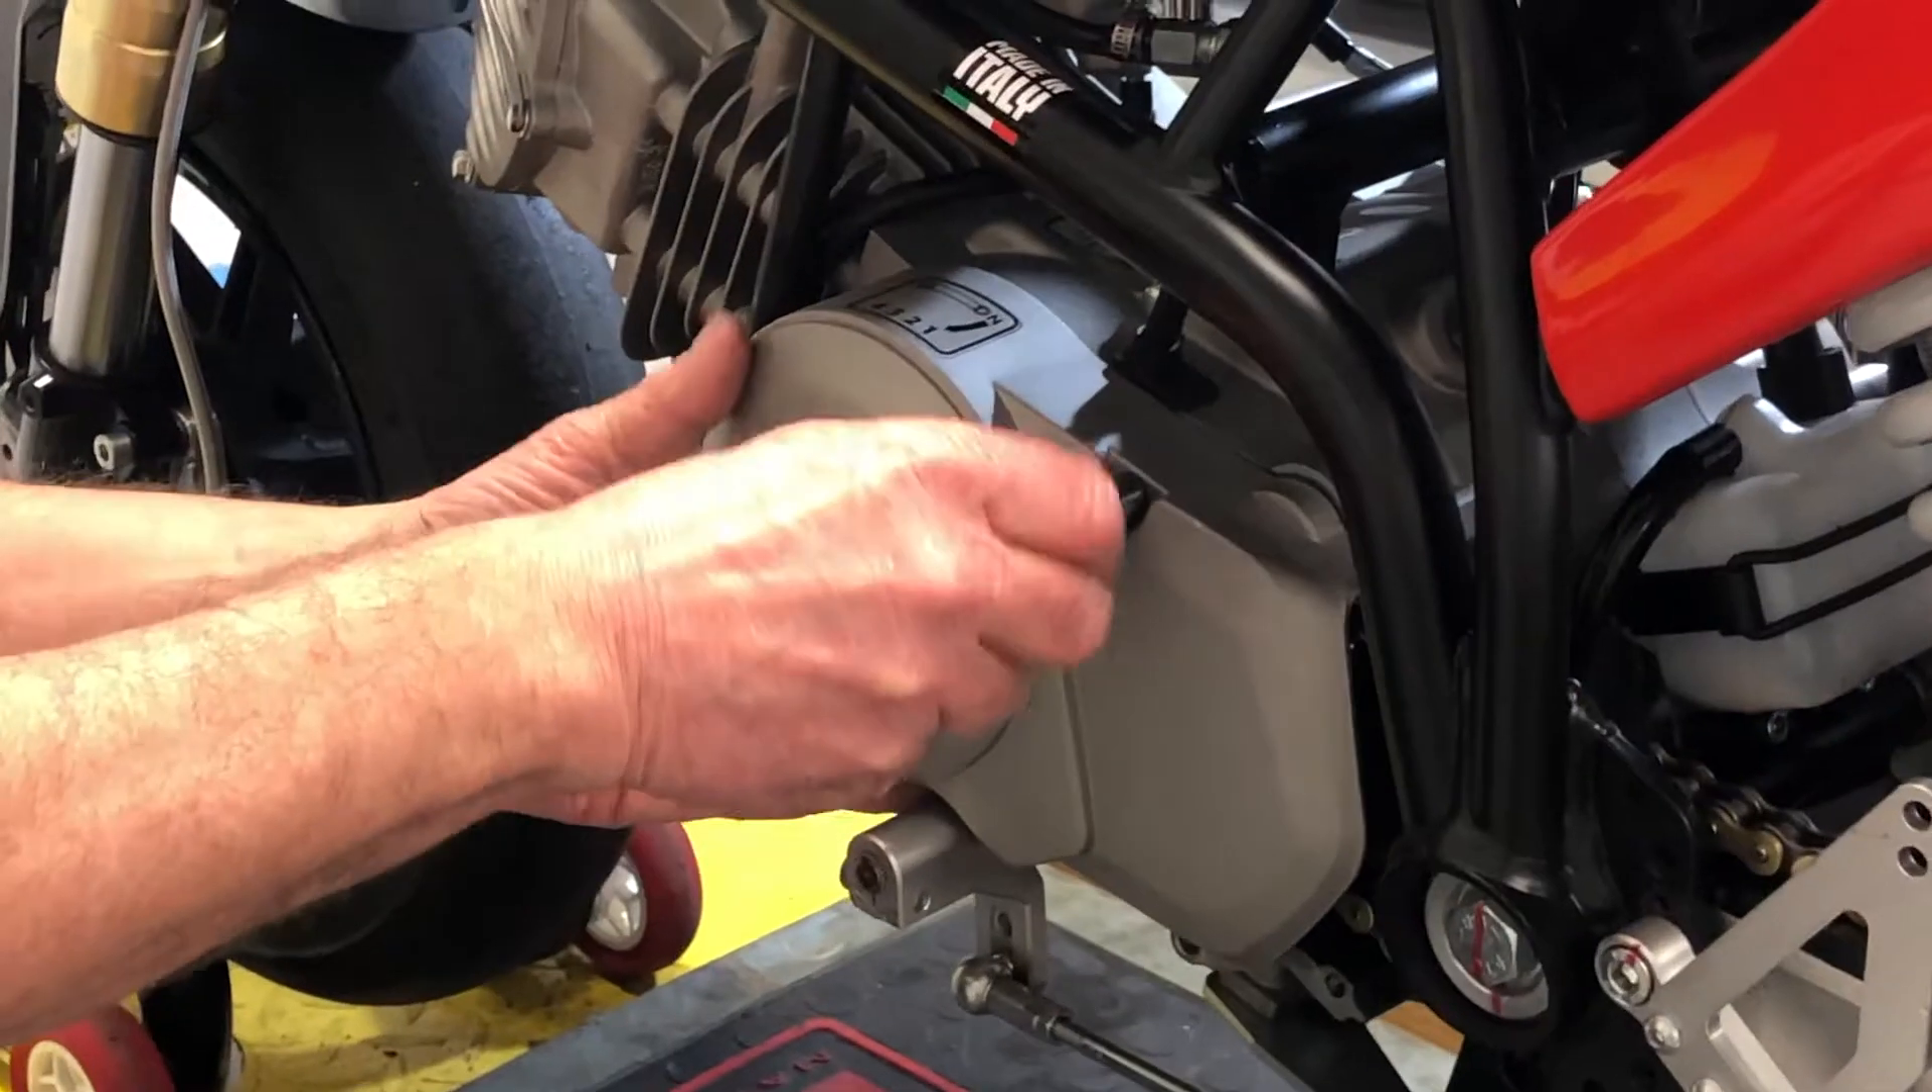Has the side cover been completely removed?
No.